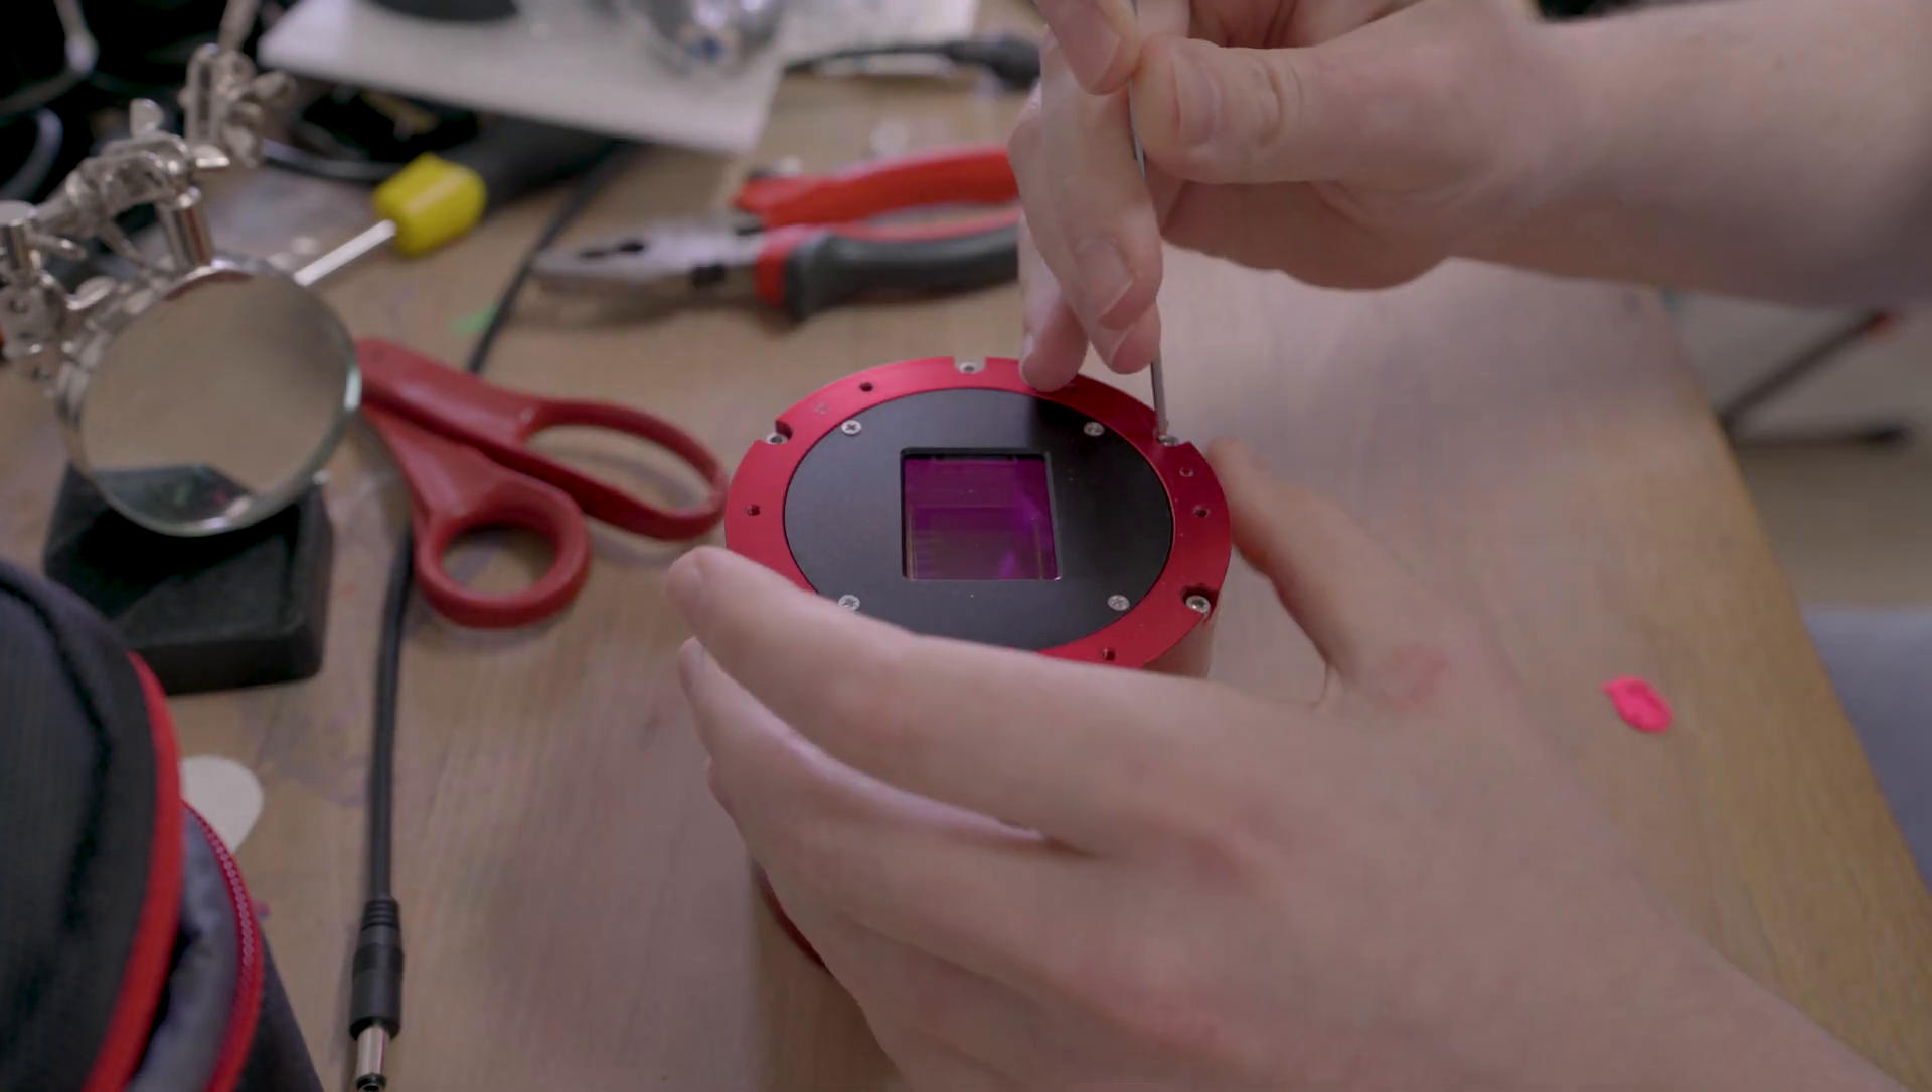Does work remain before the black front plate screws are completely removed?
Yes.